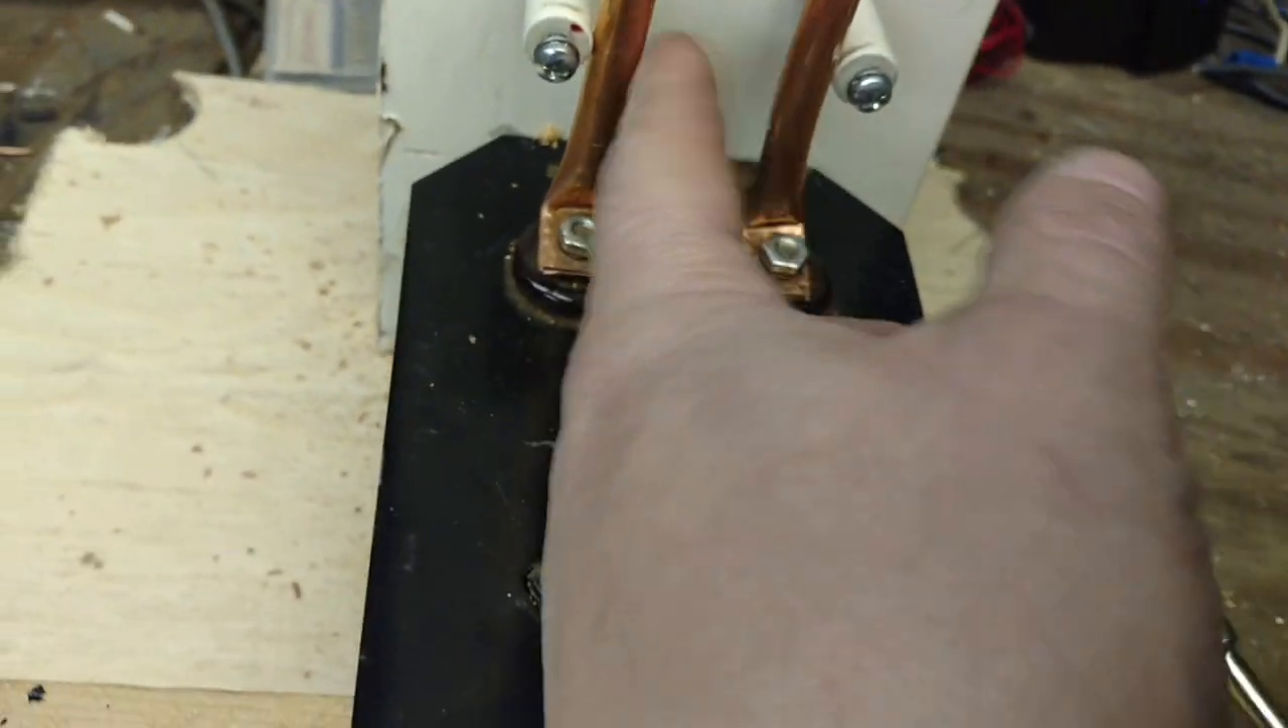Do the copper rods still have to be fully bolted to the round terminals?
No.